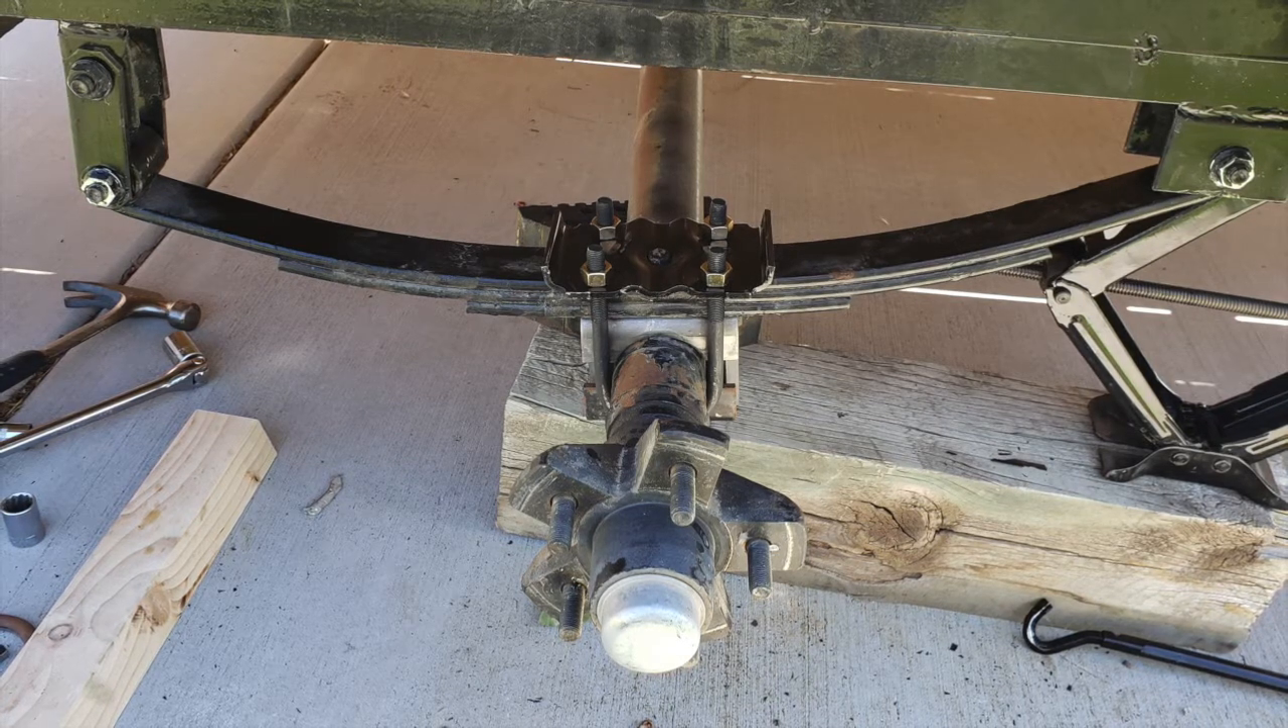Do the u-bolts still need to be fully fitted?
No.